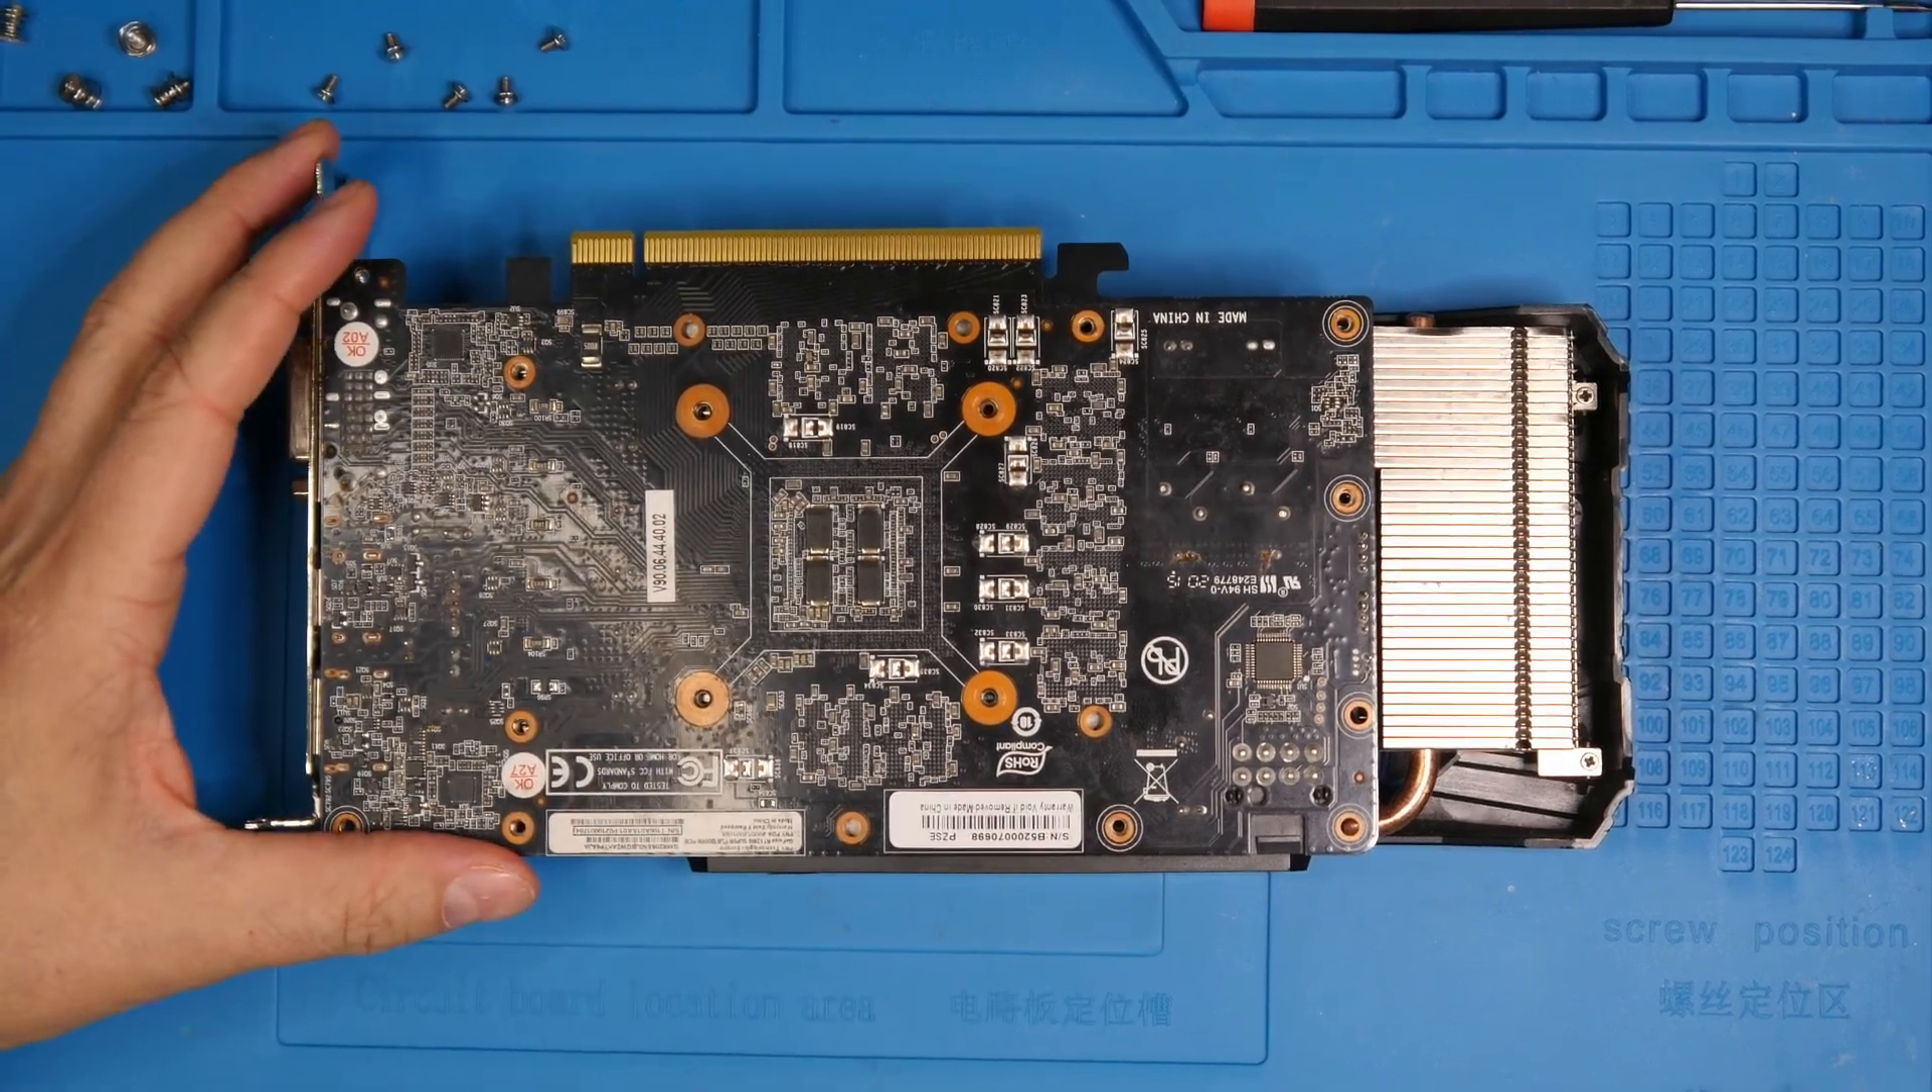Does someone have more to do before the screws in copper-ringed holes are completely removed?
No.